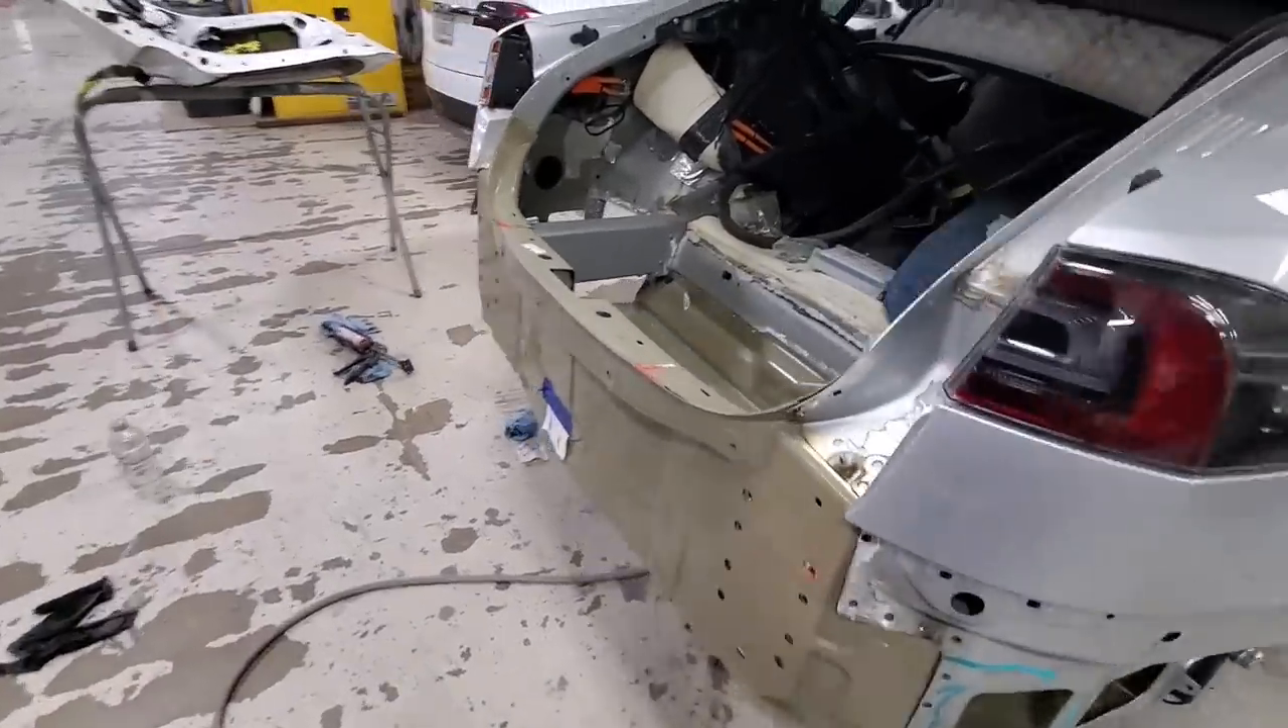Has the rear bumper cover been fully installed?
No.